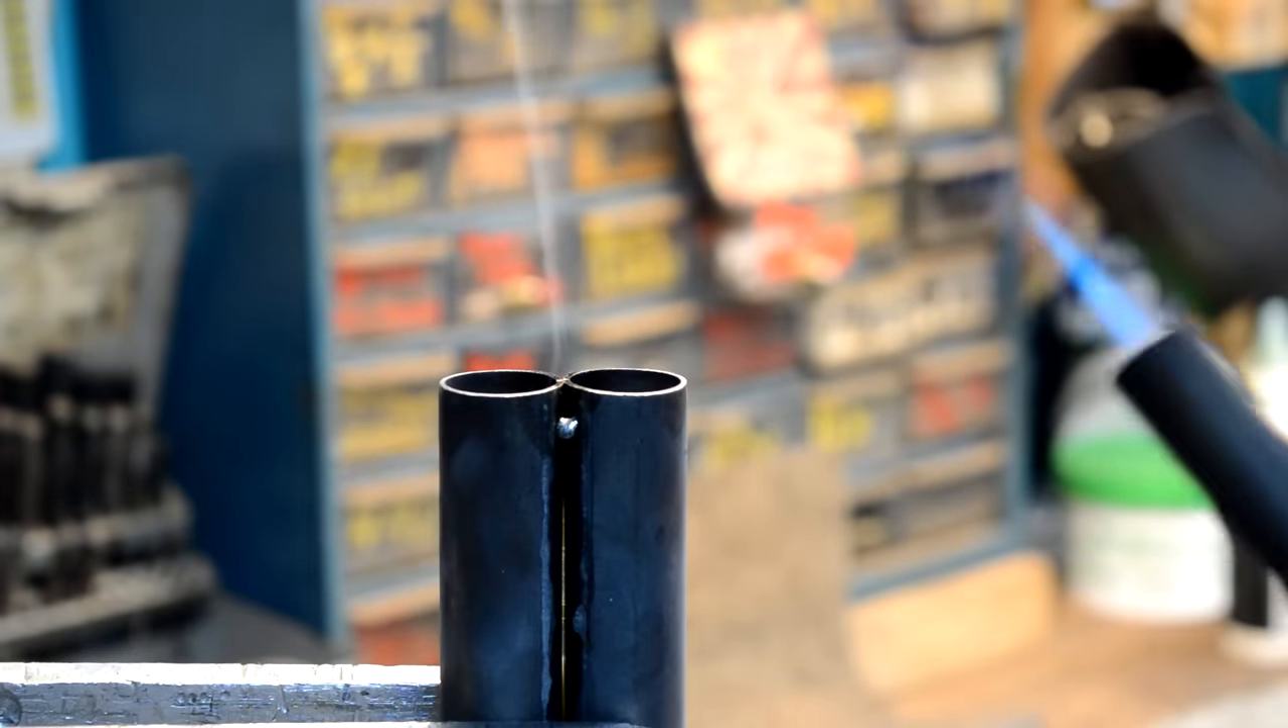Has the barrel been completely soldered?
No.